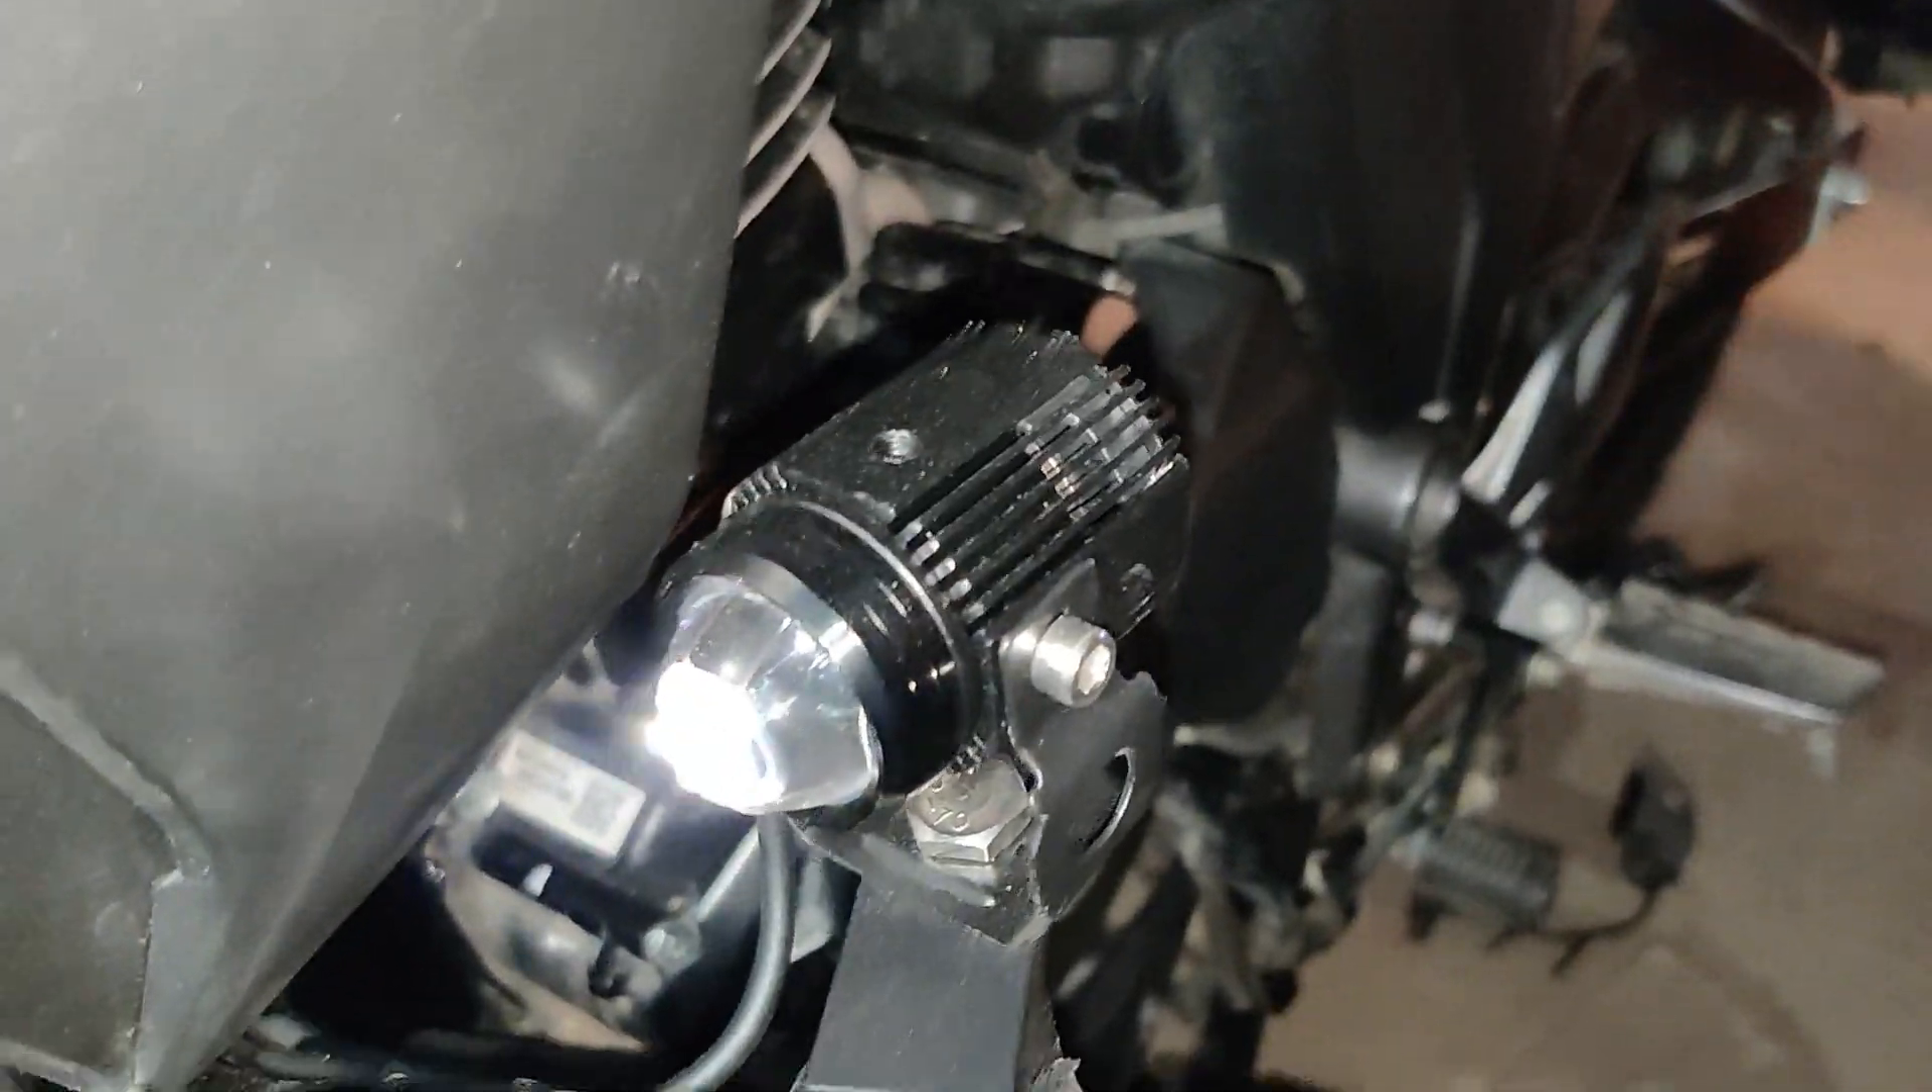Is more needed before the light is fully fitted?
No.